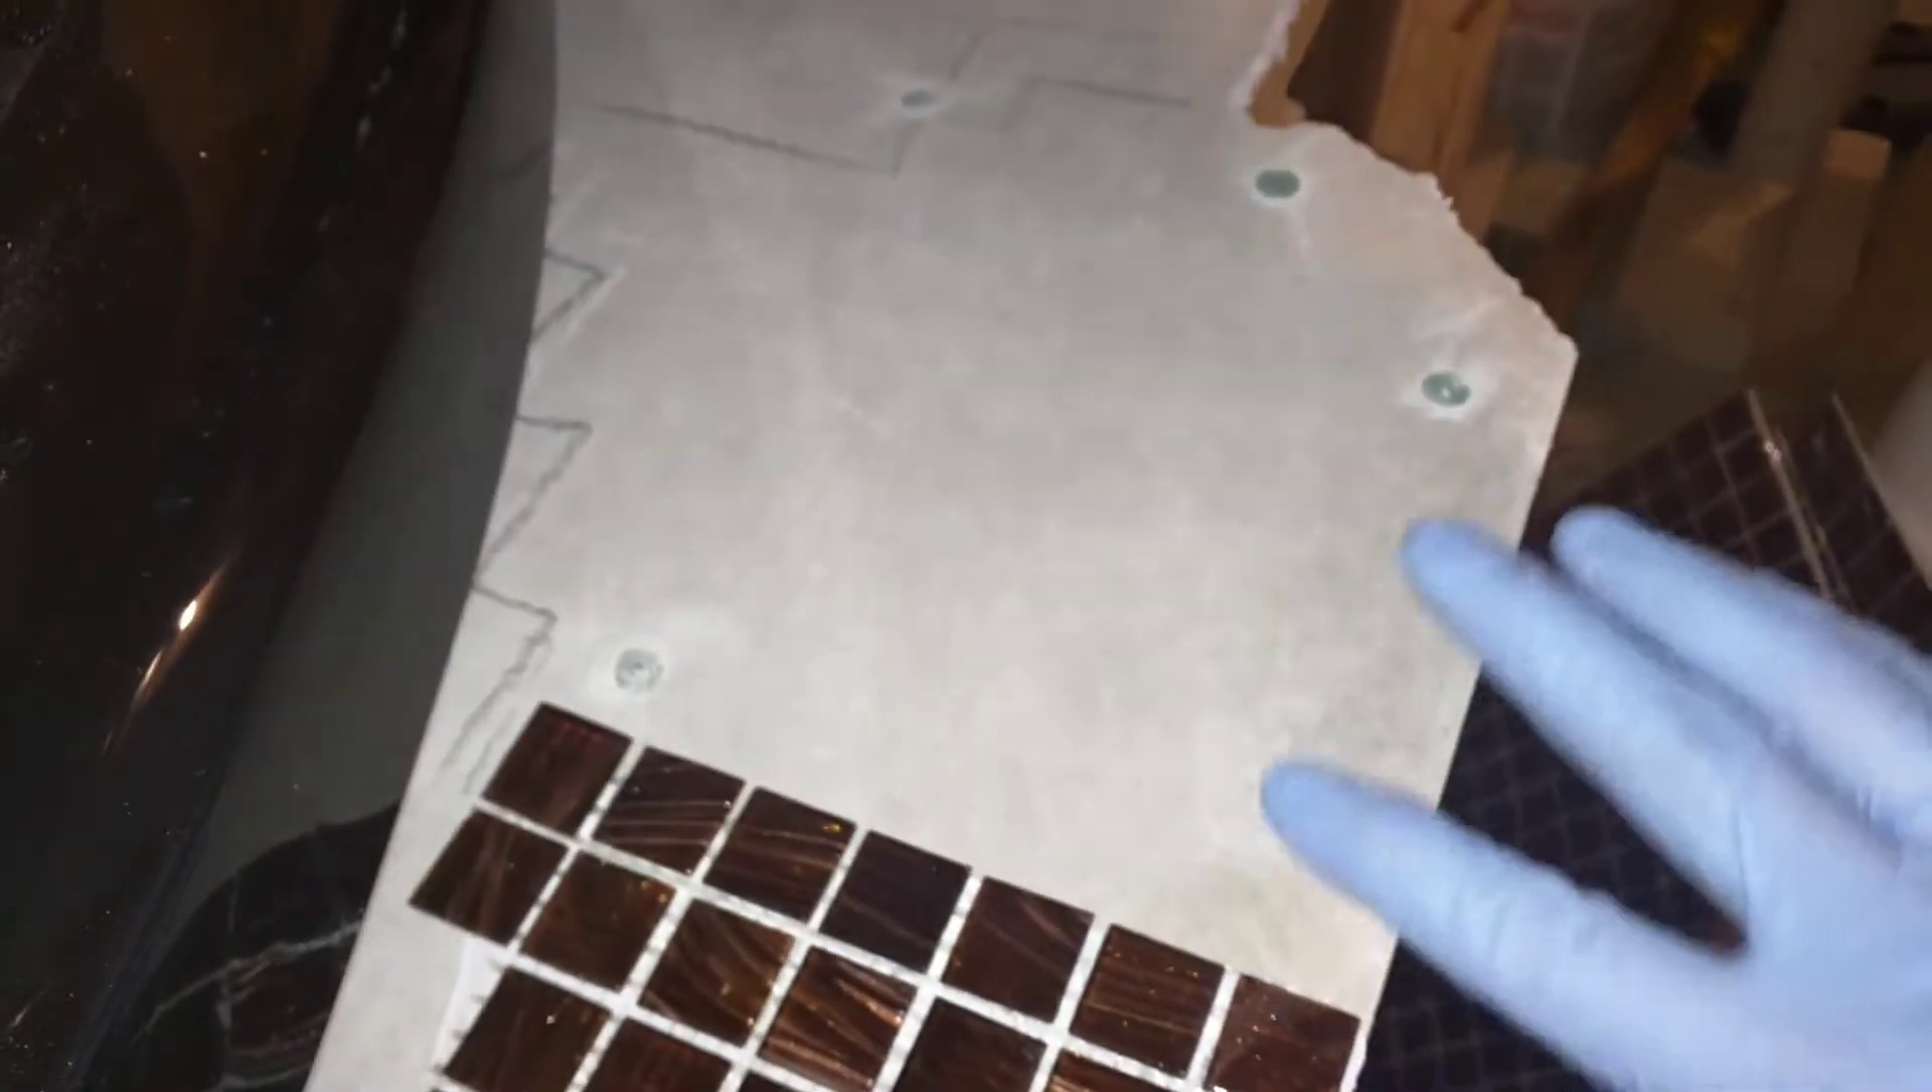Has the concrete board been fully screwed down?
Yes.